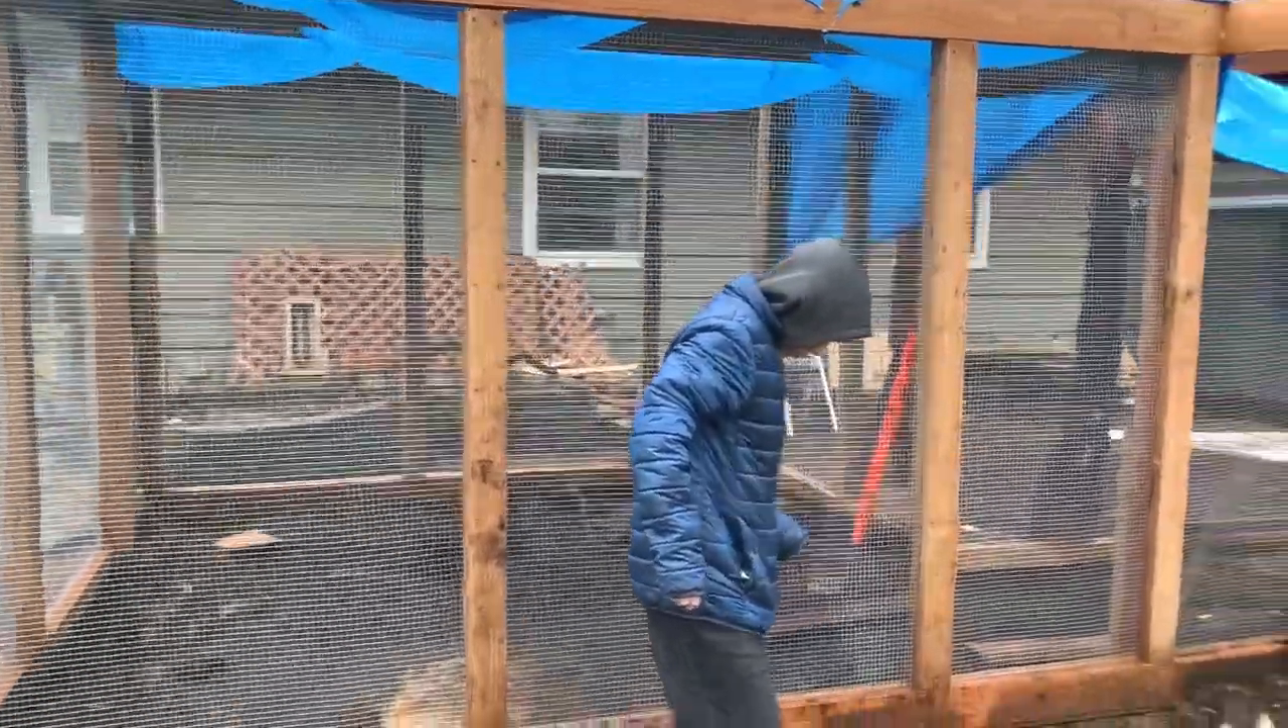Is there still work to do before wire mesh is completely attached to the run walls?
No.